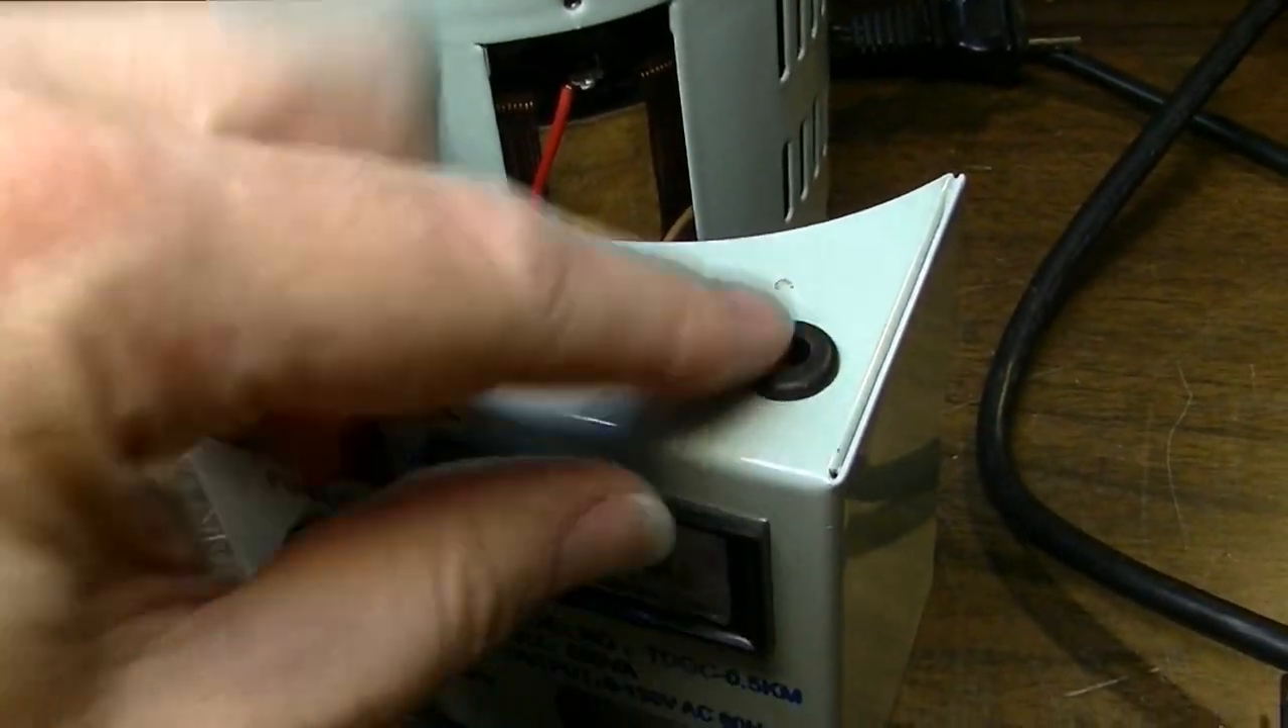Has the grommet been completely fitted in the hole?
Yes.